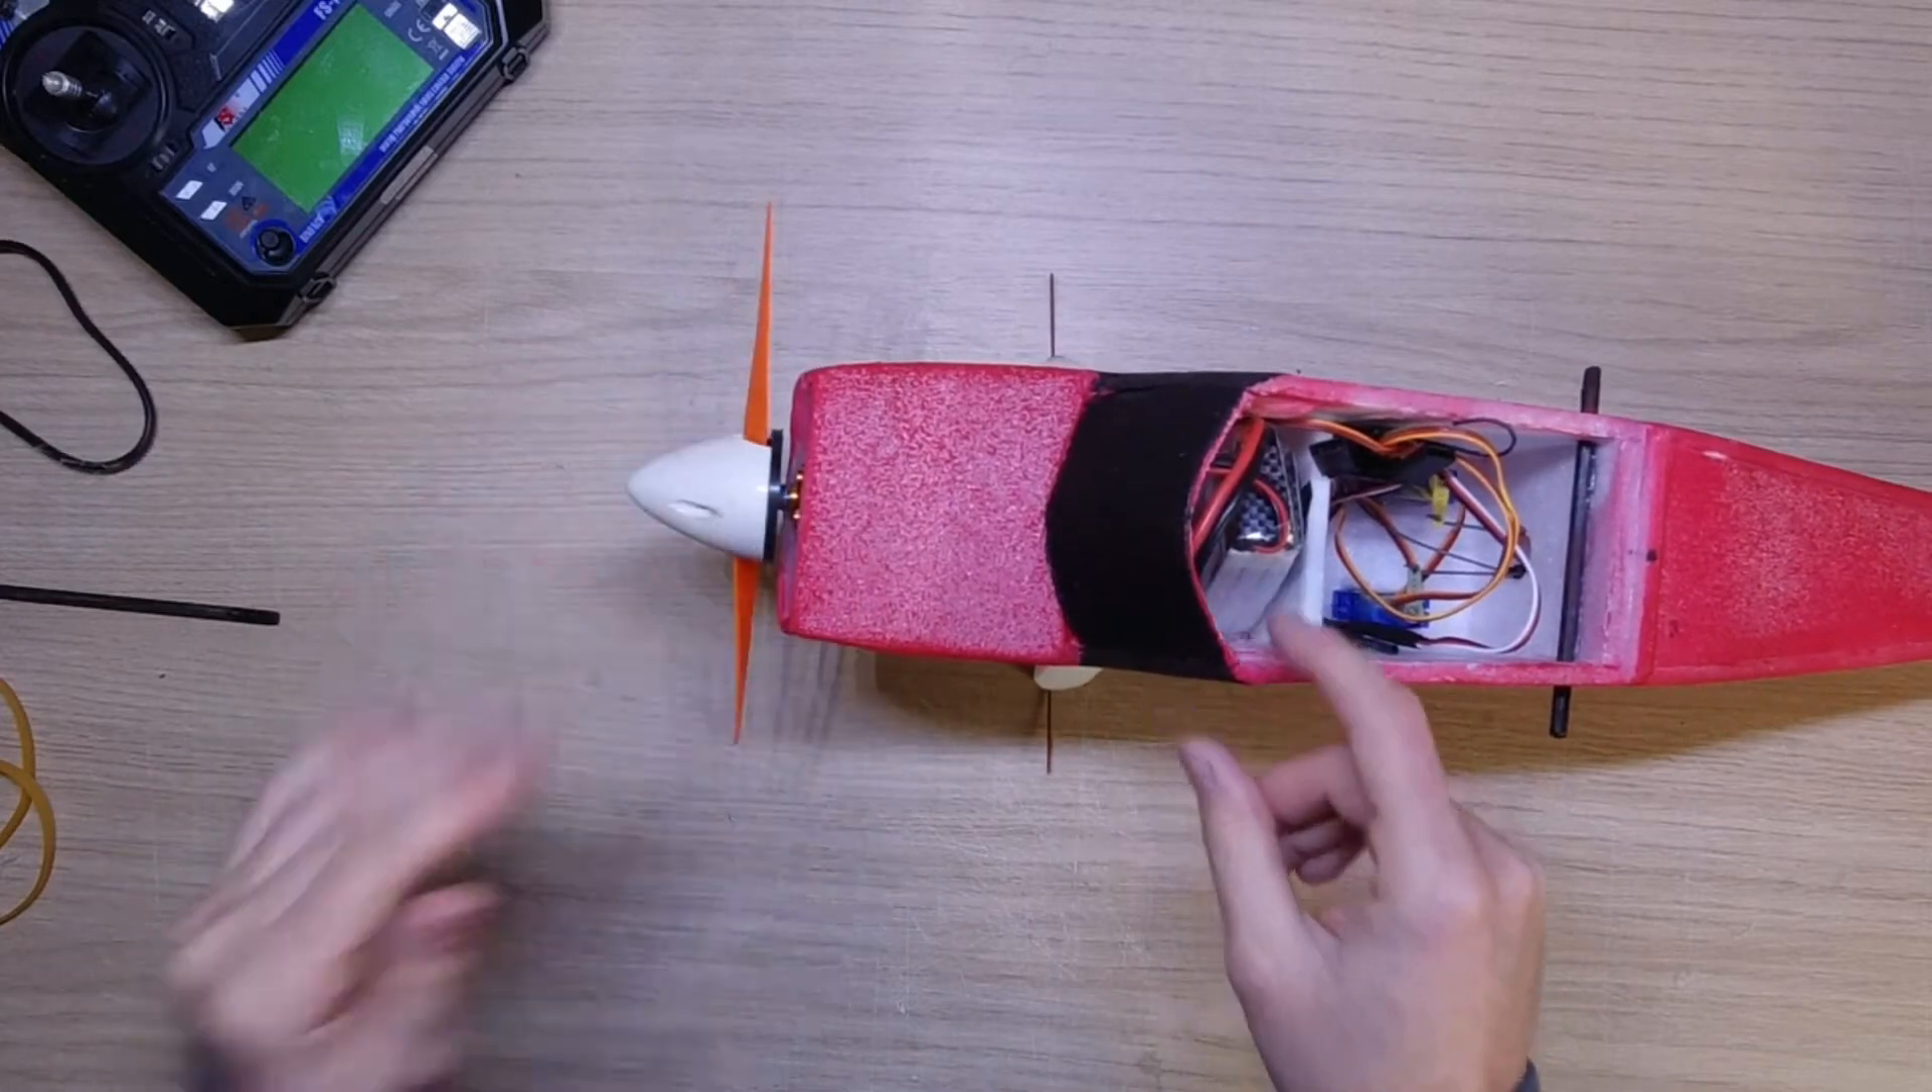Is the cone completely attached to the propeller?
Yes.